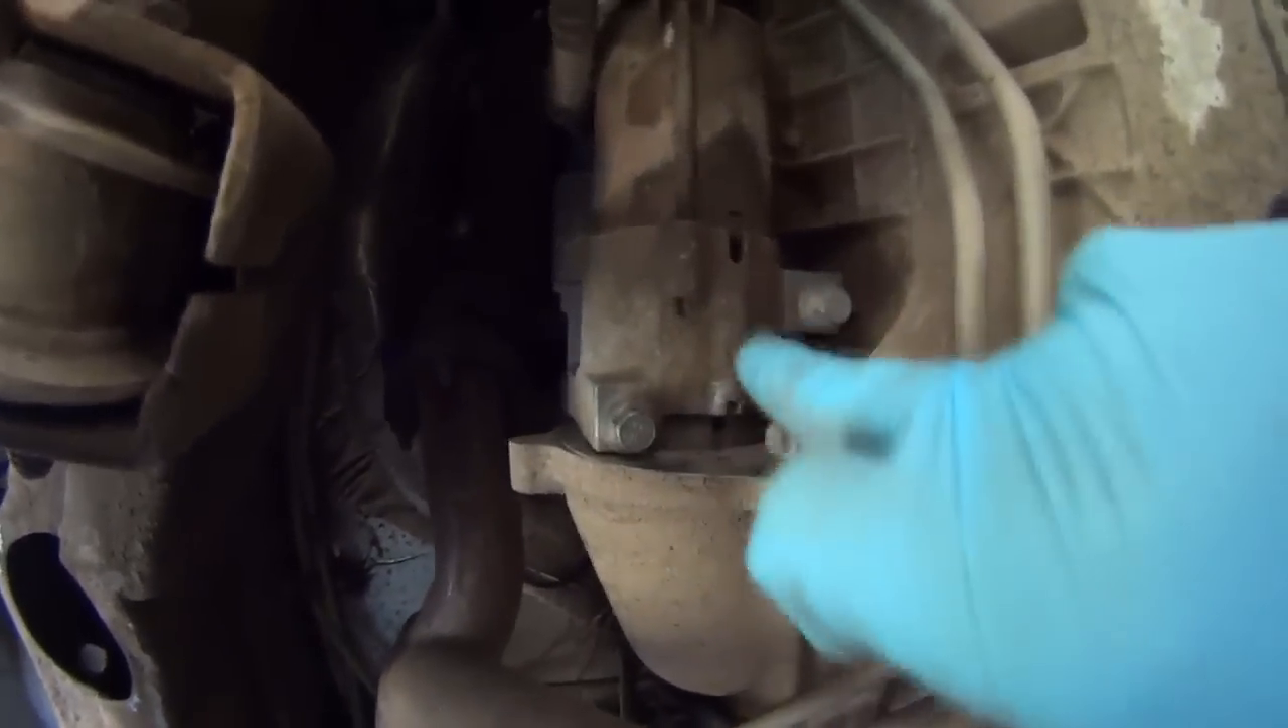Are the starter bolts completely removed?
No.